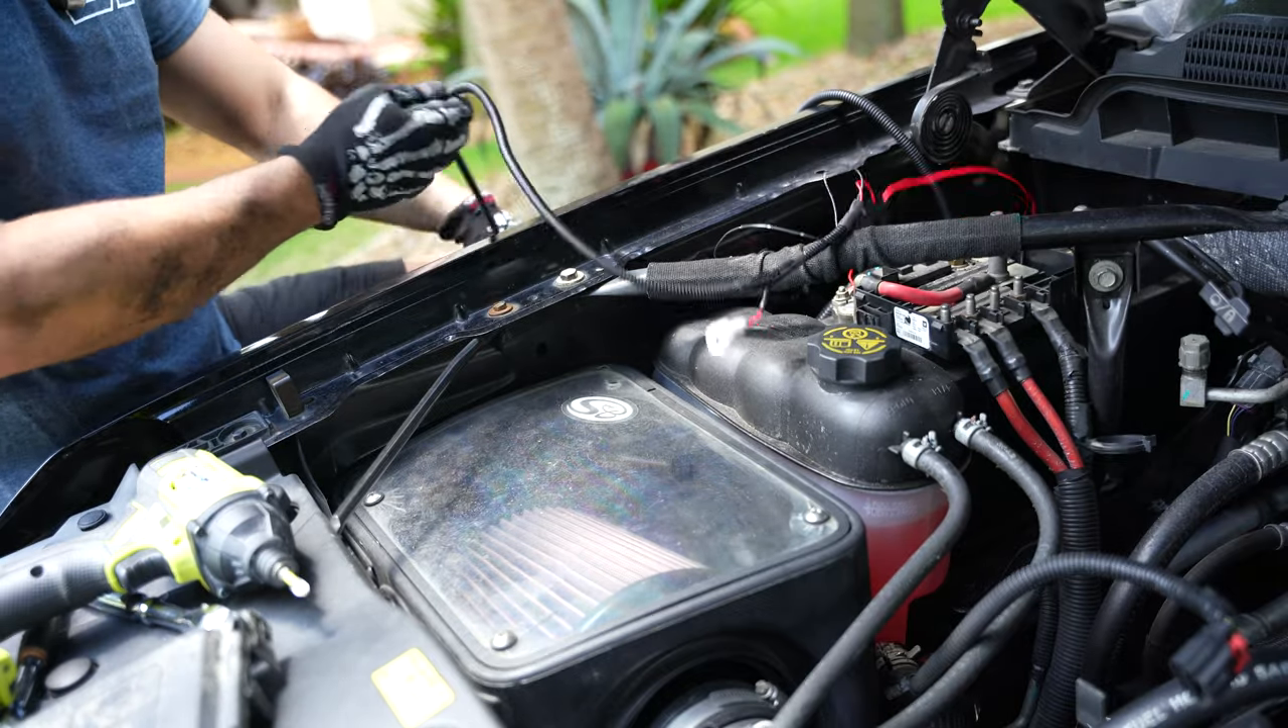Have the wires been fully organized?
No.